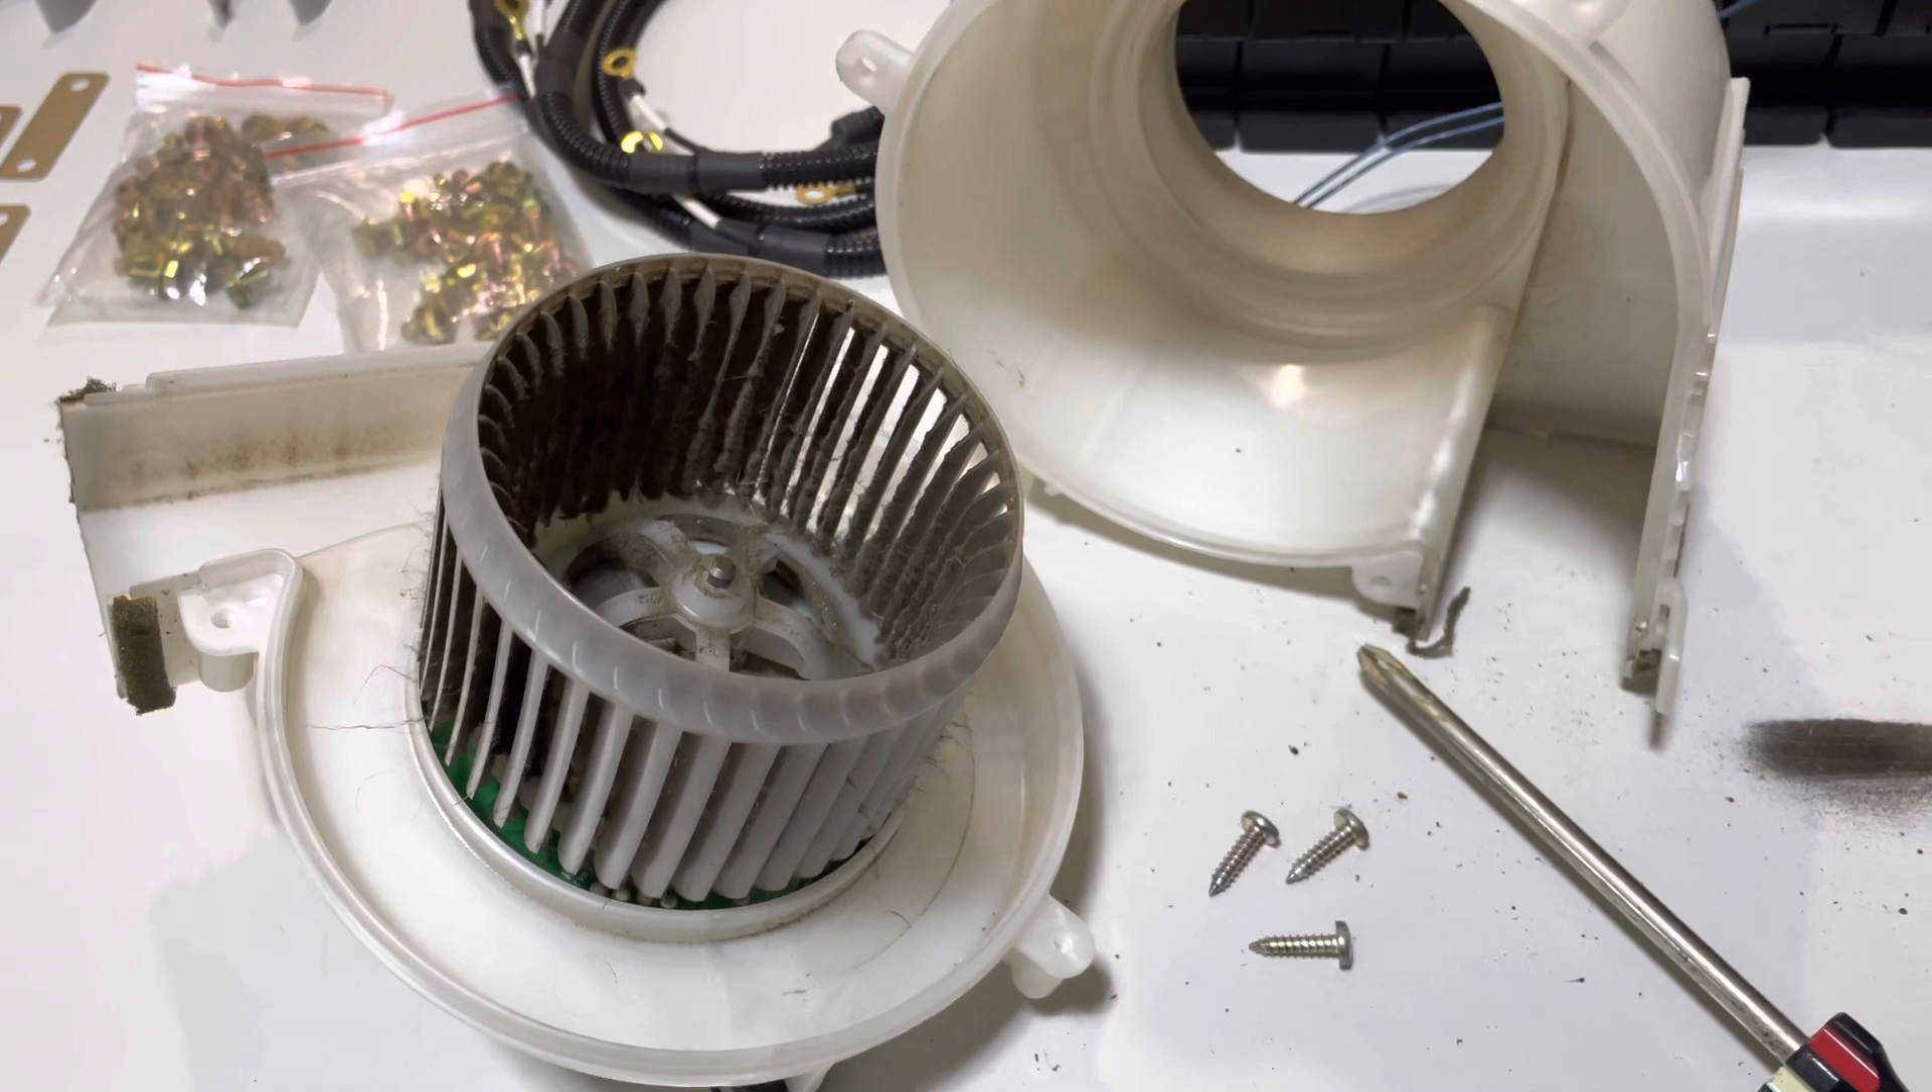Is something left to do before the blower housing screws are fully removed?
No.